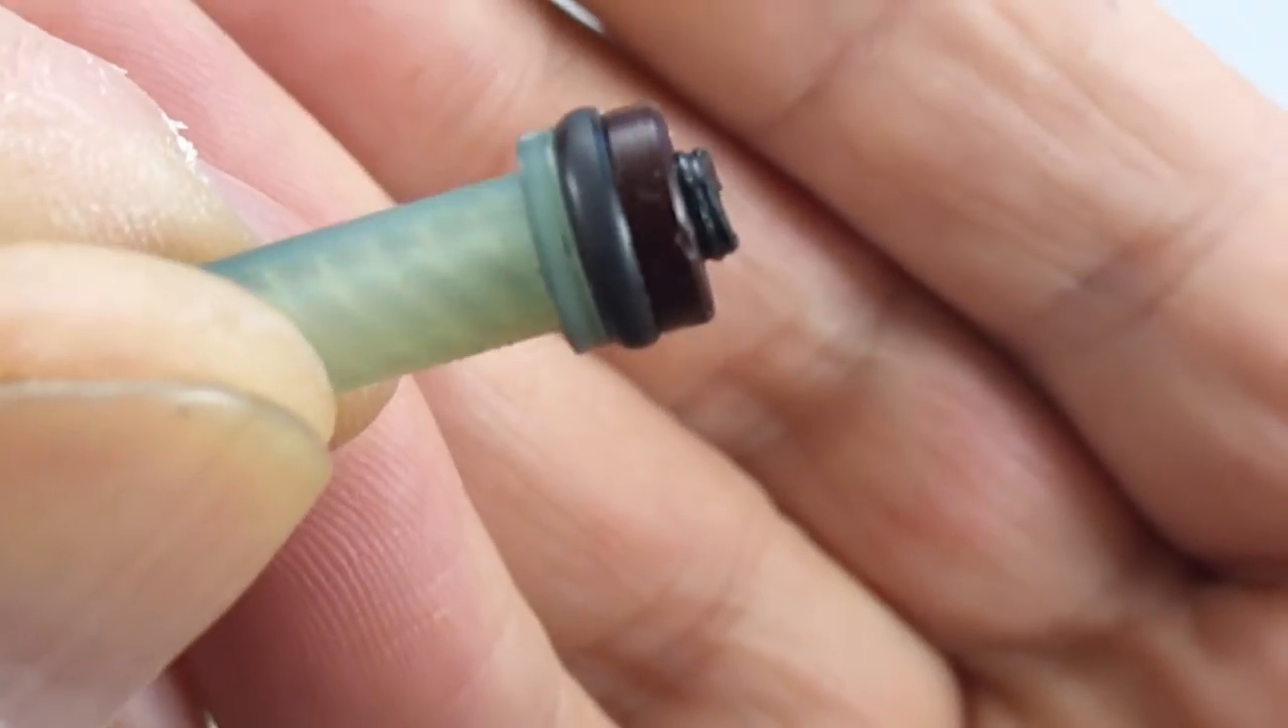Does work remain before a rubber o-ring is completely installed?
No.